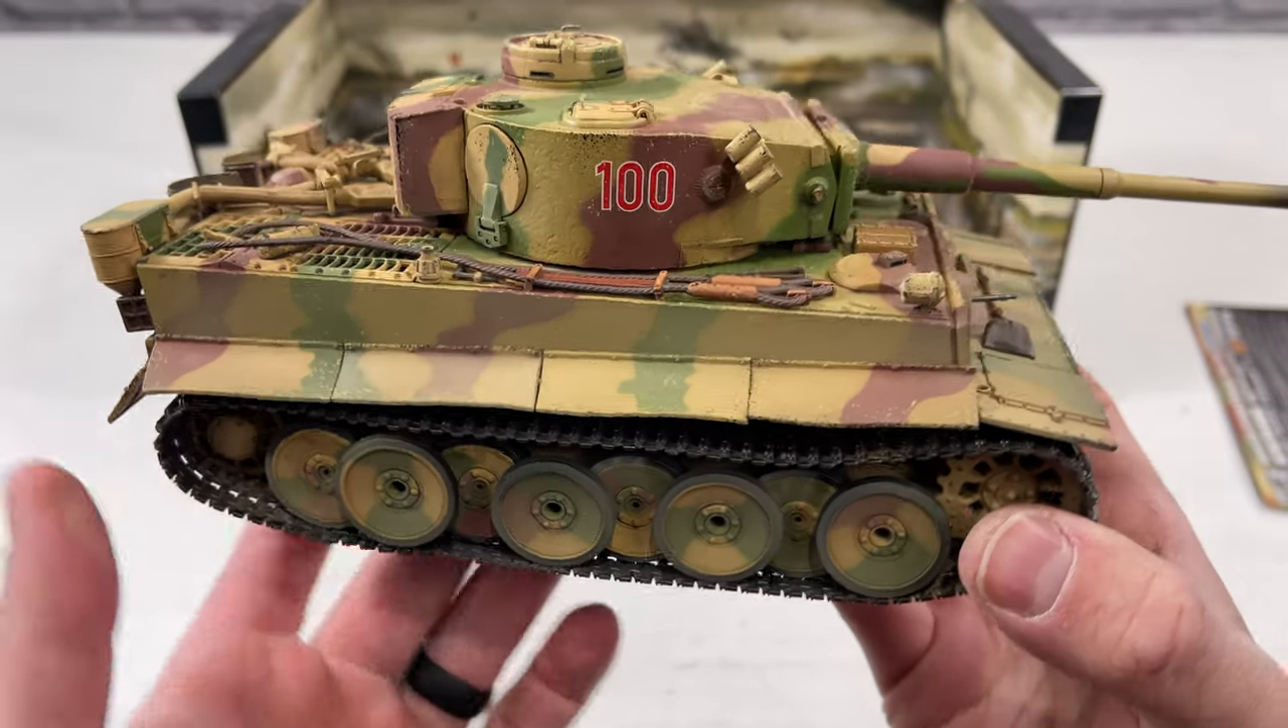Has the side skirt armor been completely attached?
Yes.